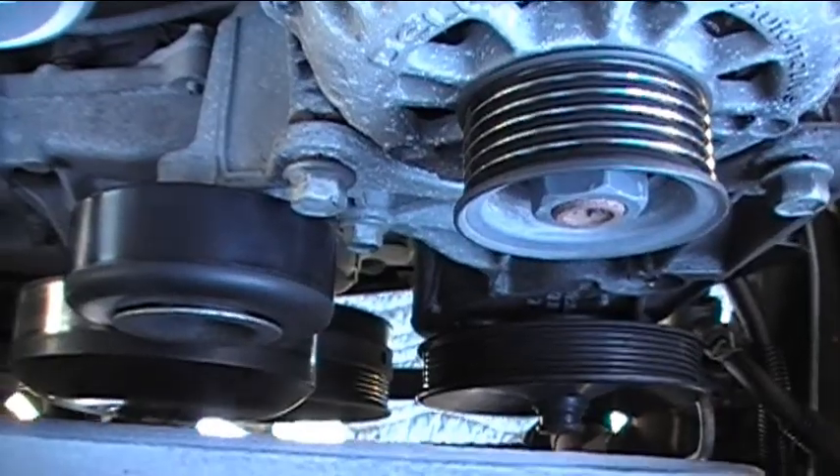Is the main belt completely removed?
Yes.